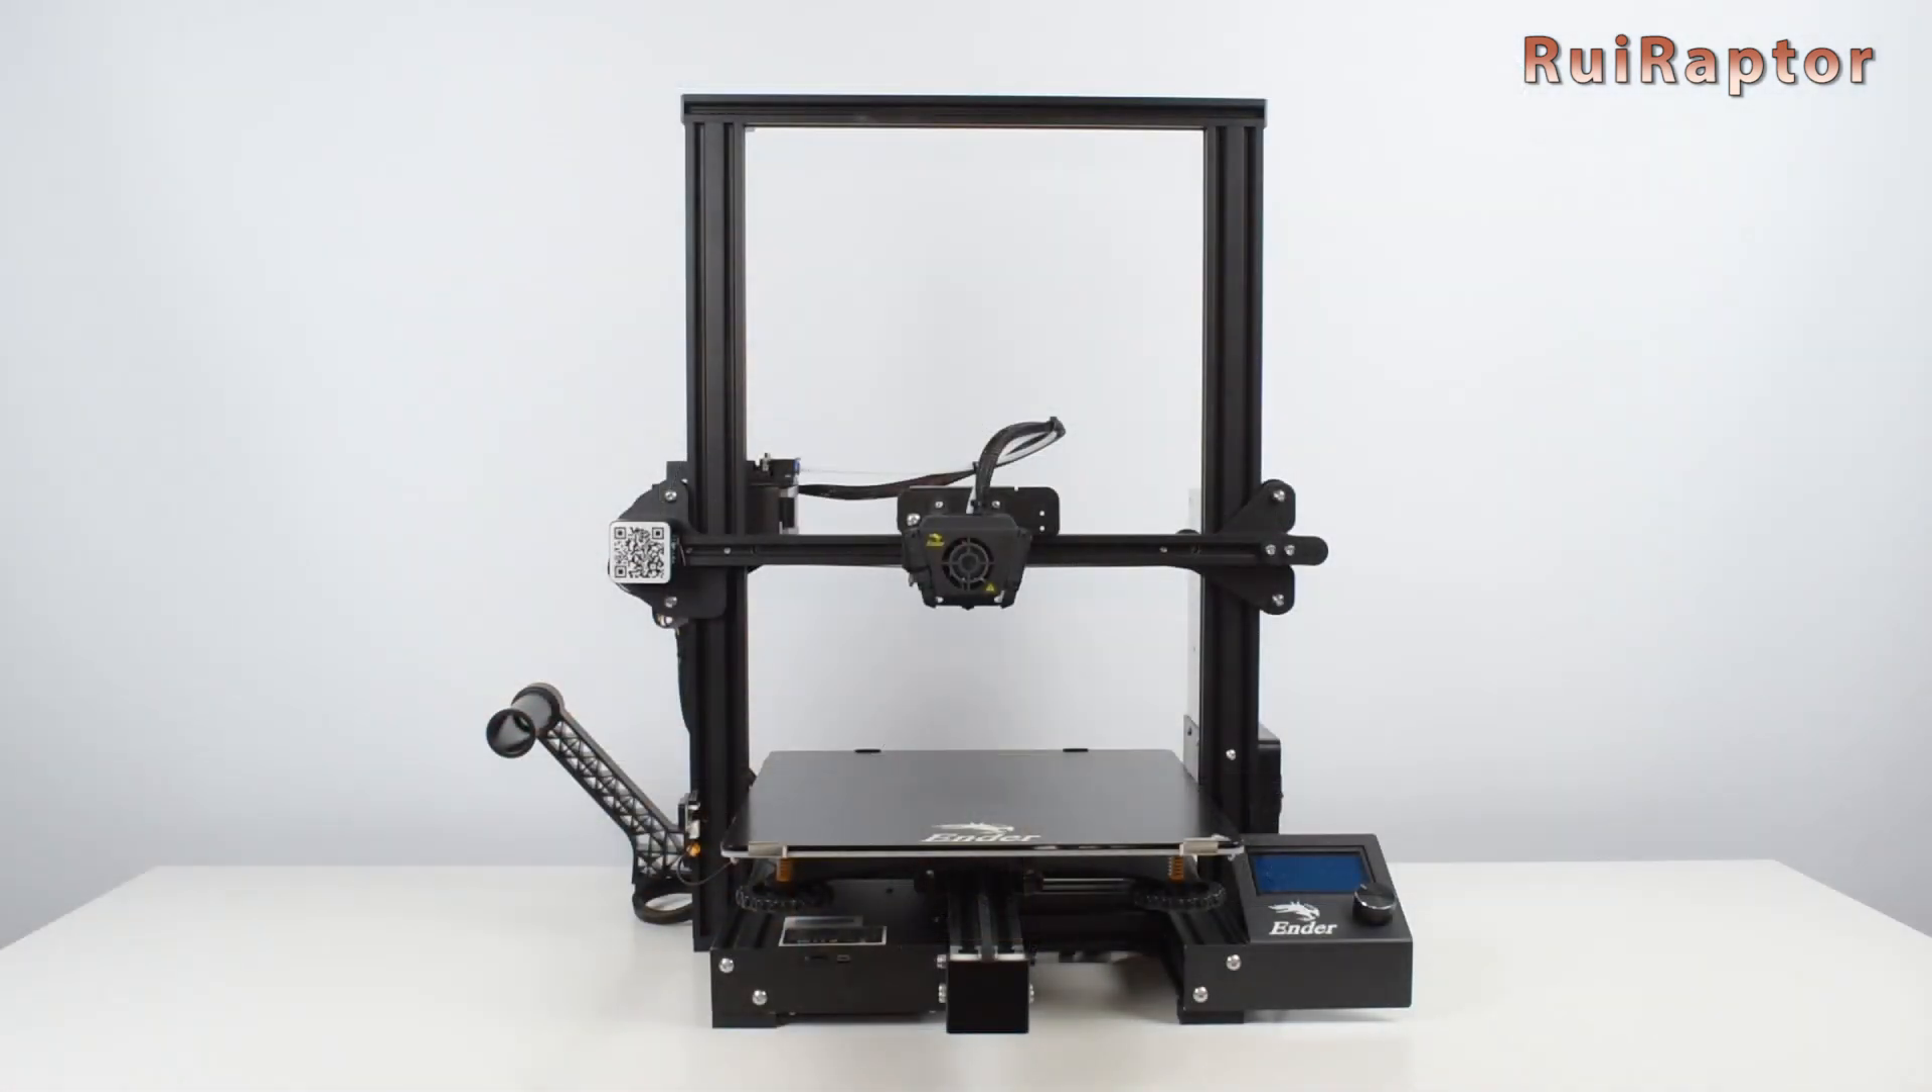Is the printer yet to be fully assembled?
No.